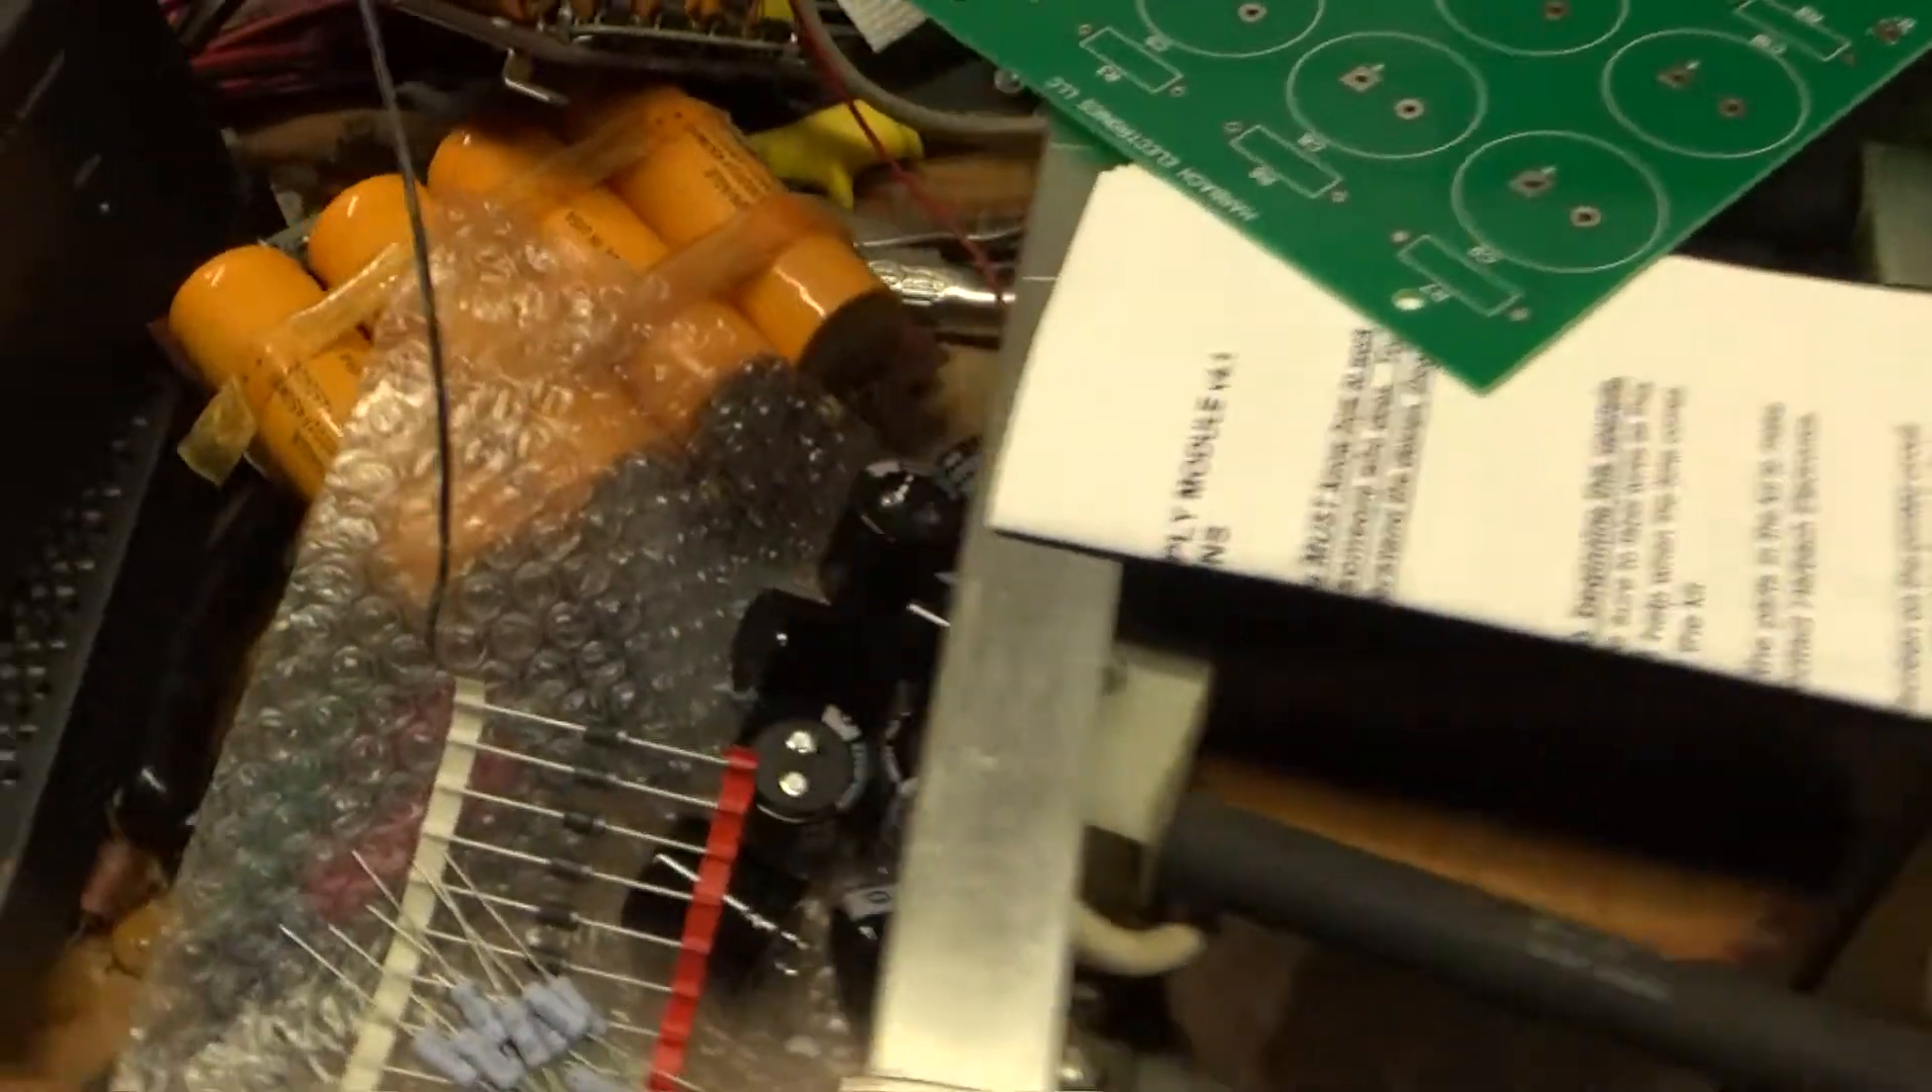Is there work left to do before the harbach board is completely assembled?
Yes.